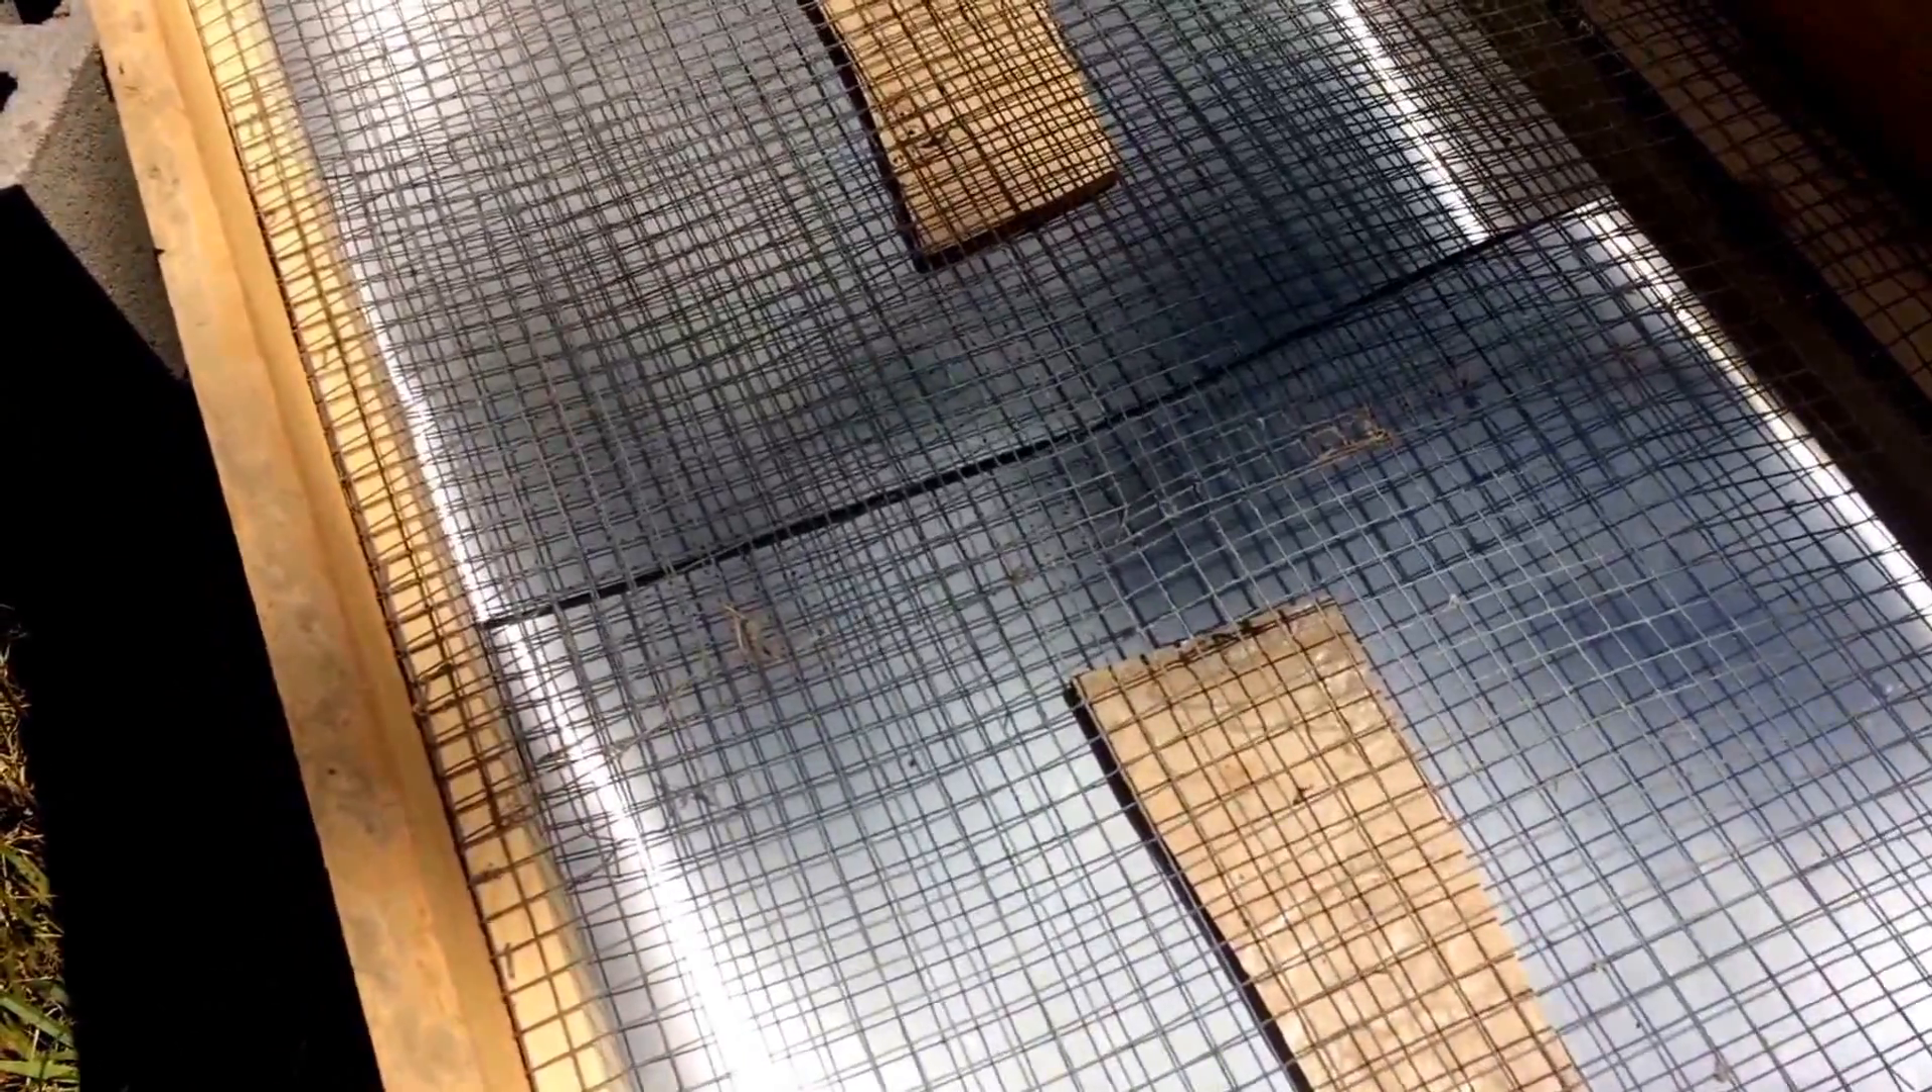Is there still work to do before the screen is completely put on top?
No.